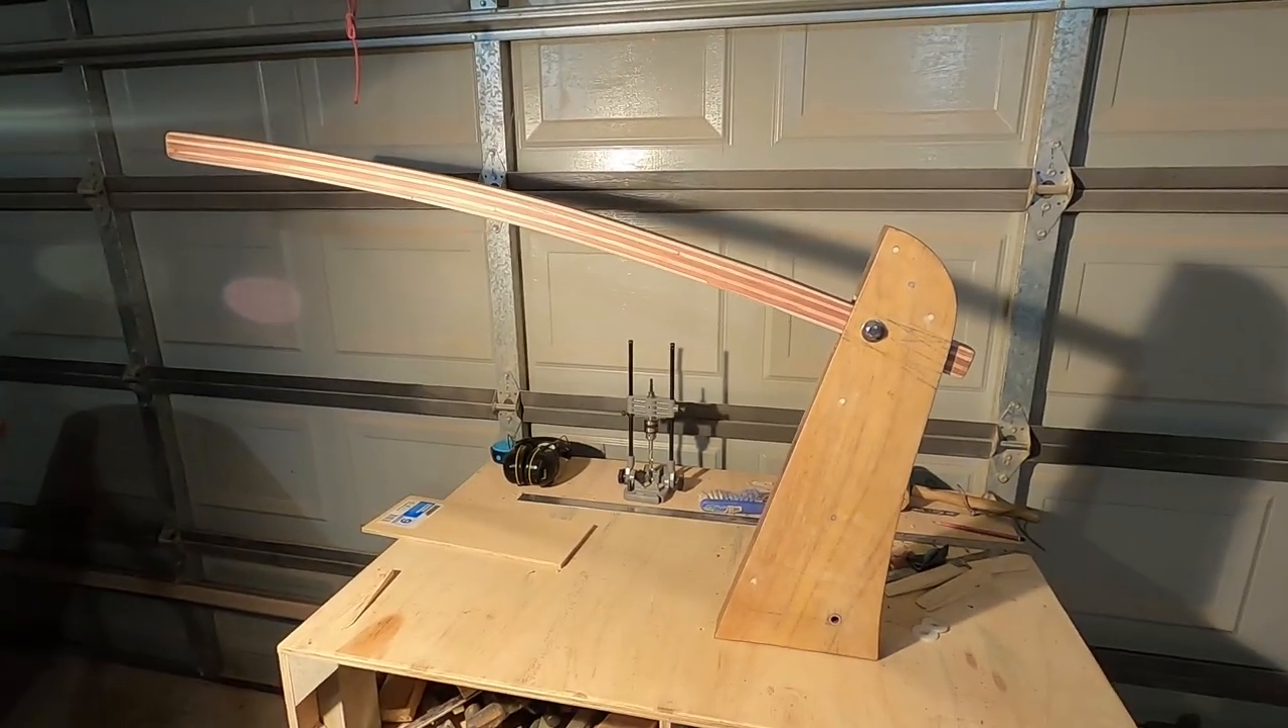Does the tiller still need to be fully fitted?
No.